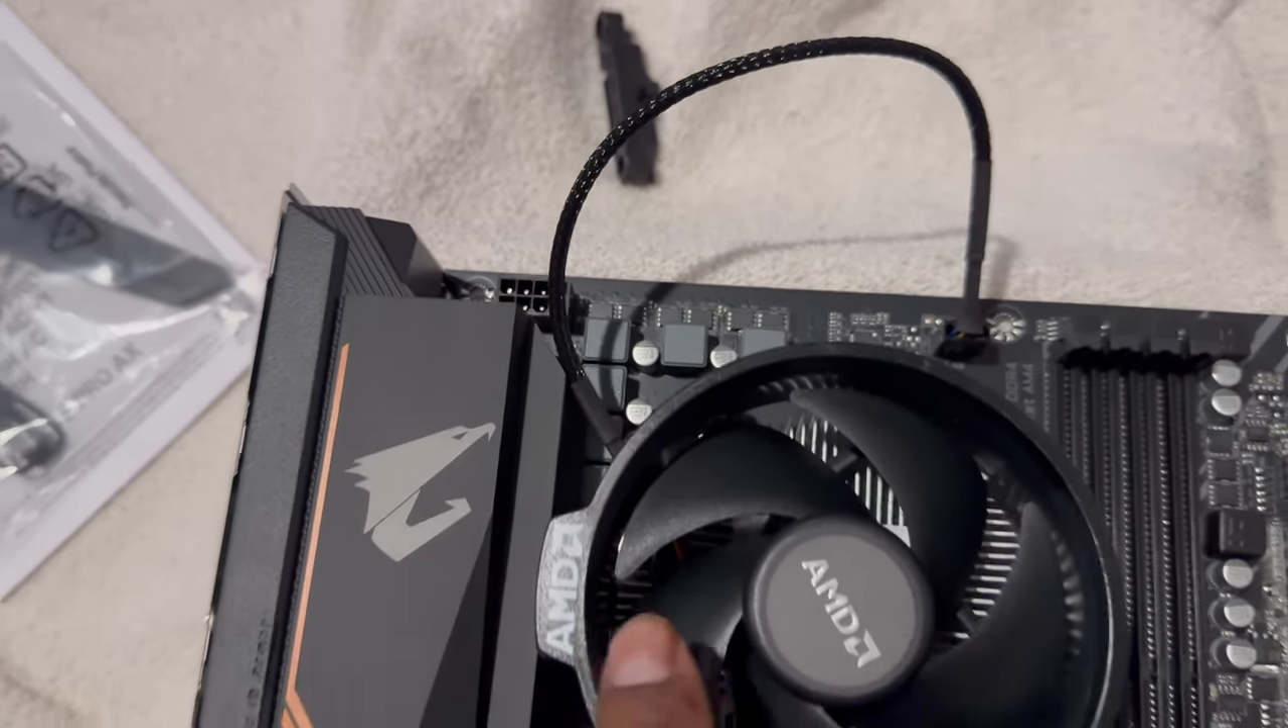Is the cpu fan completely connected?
Yes.